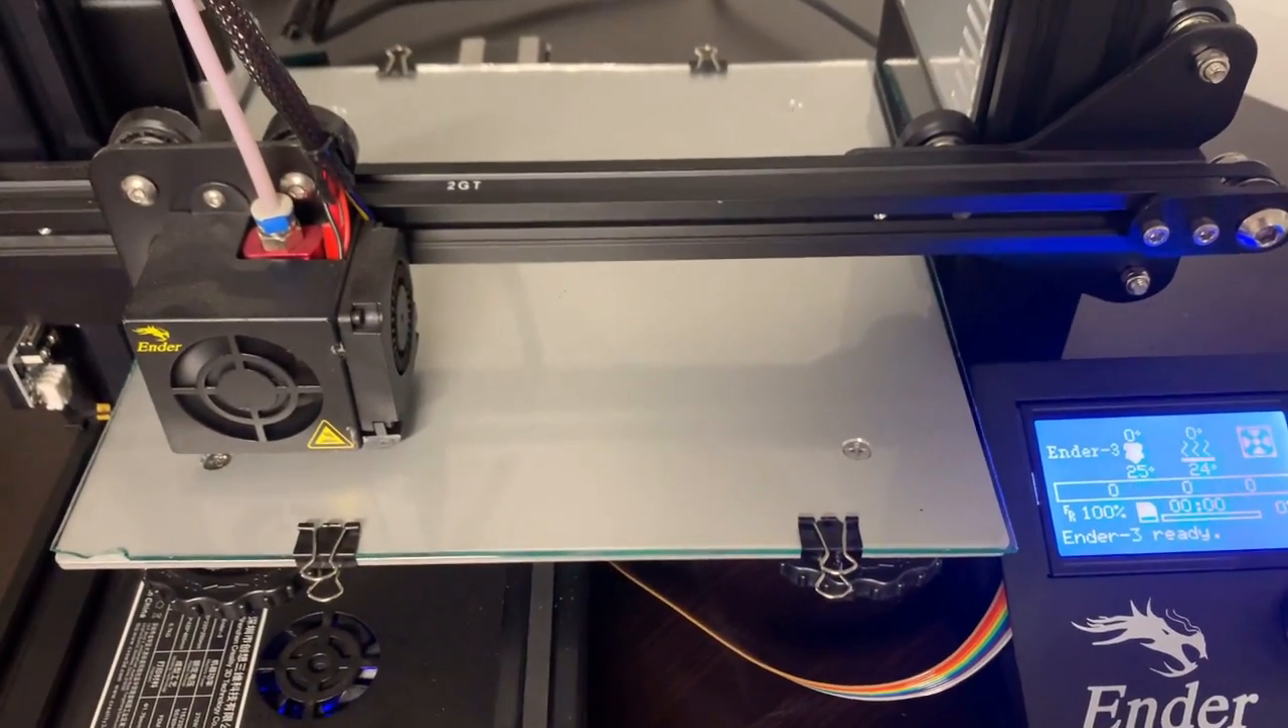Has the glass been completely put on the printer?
Yes.